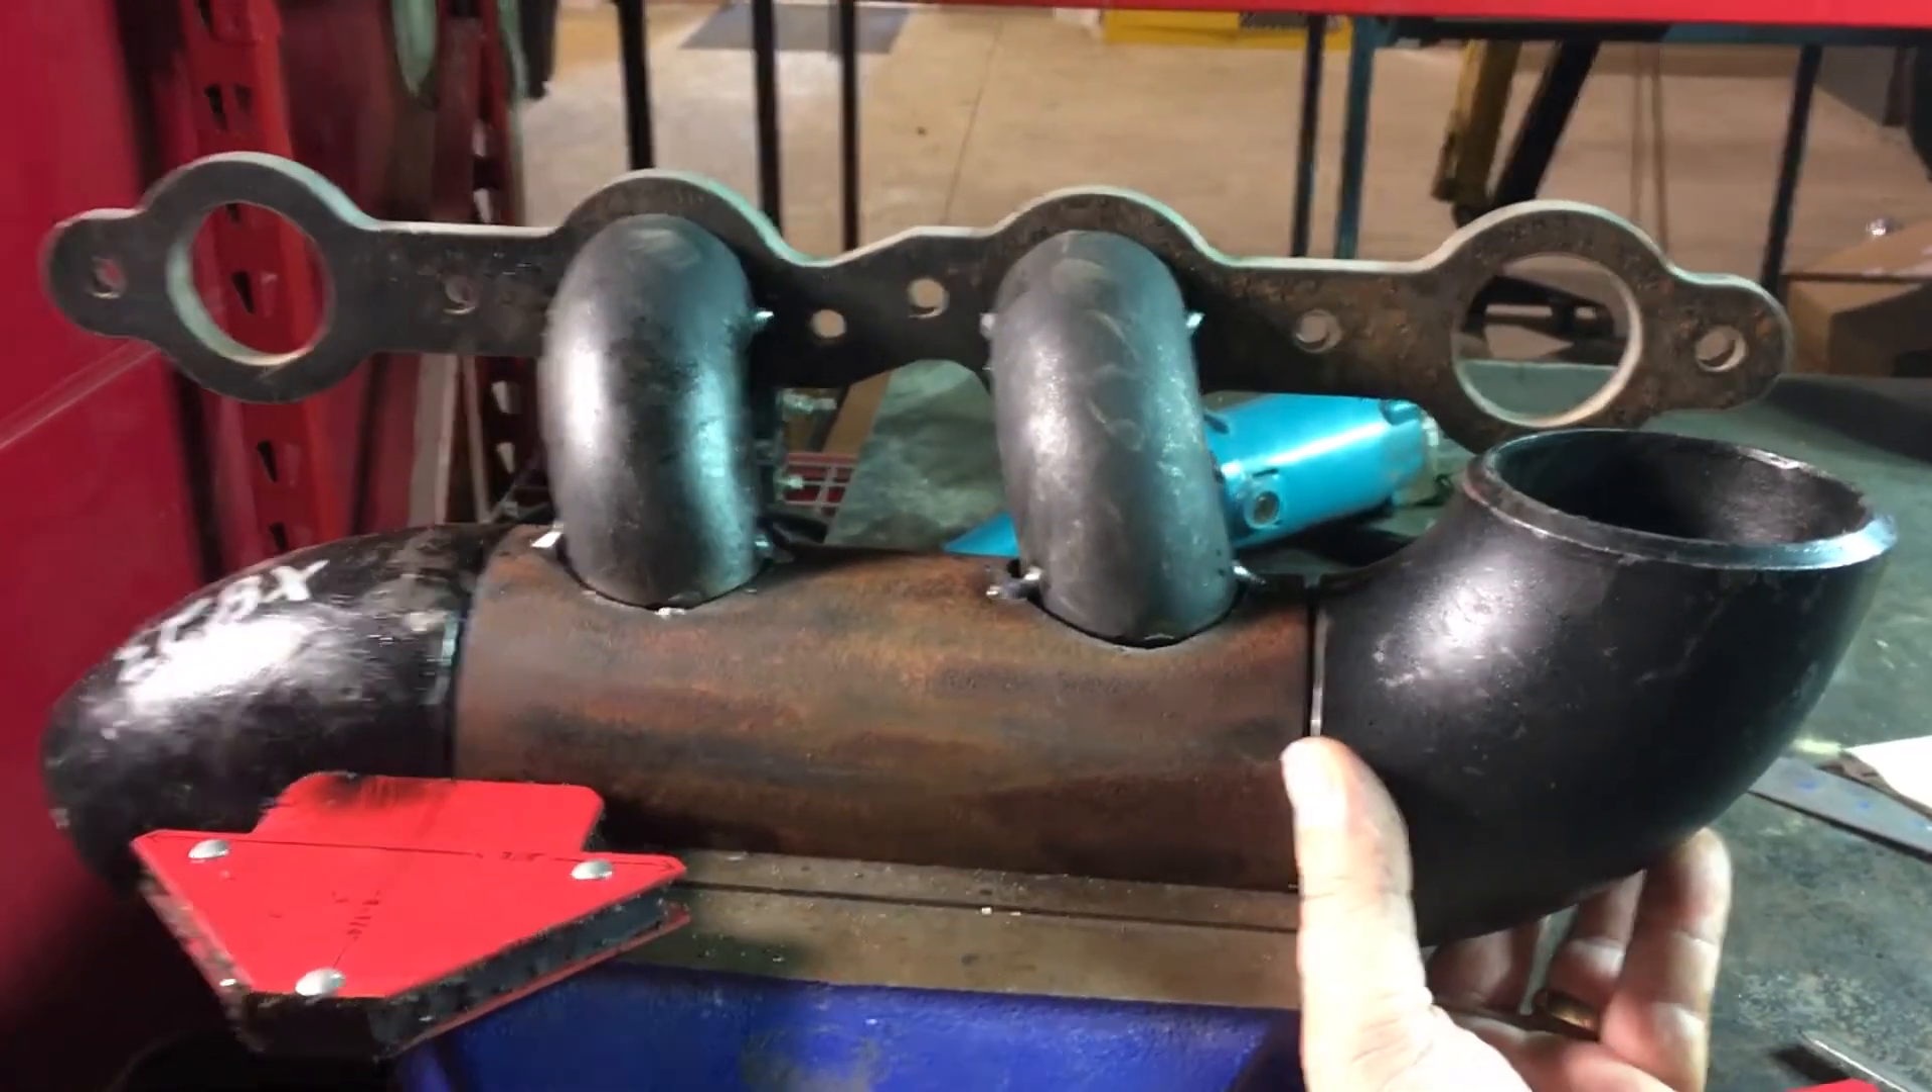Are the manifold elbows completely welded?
No.